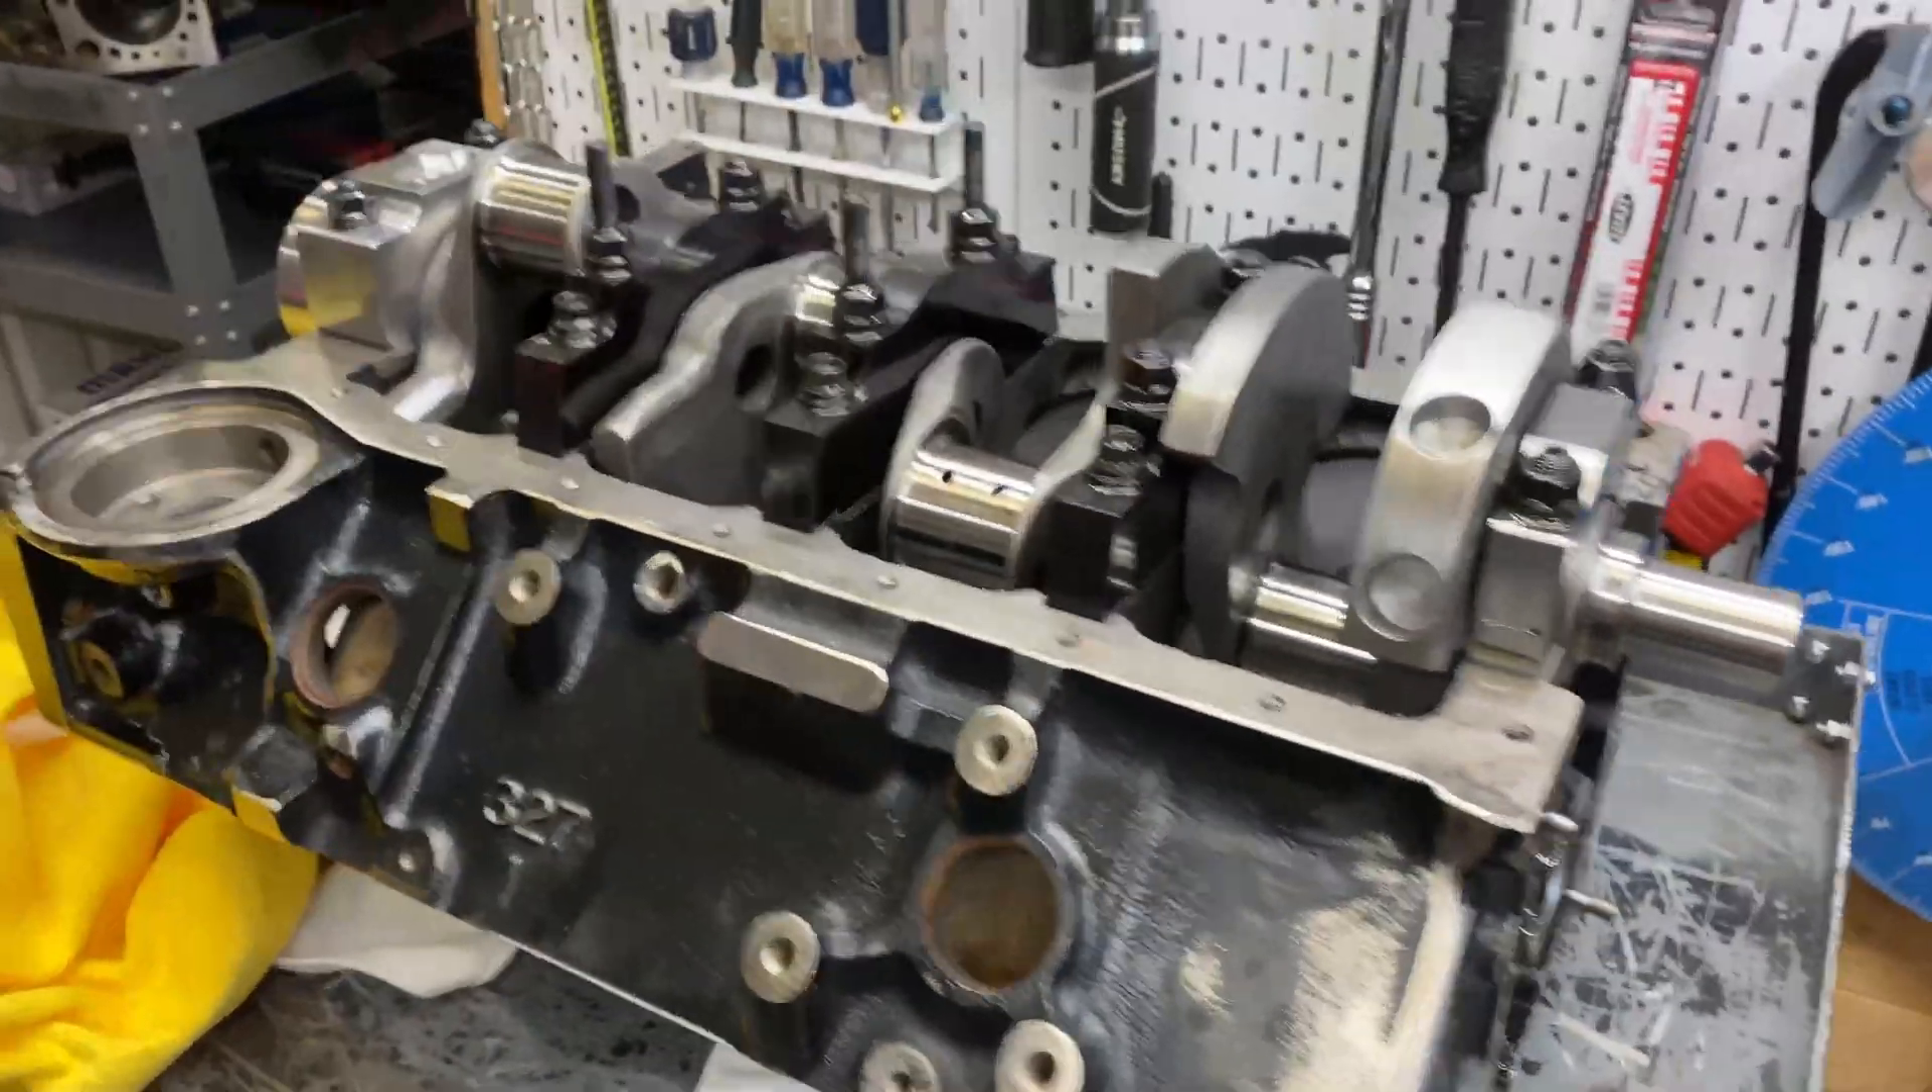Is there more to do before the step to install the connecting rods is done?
Yes.